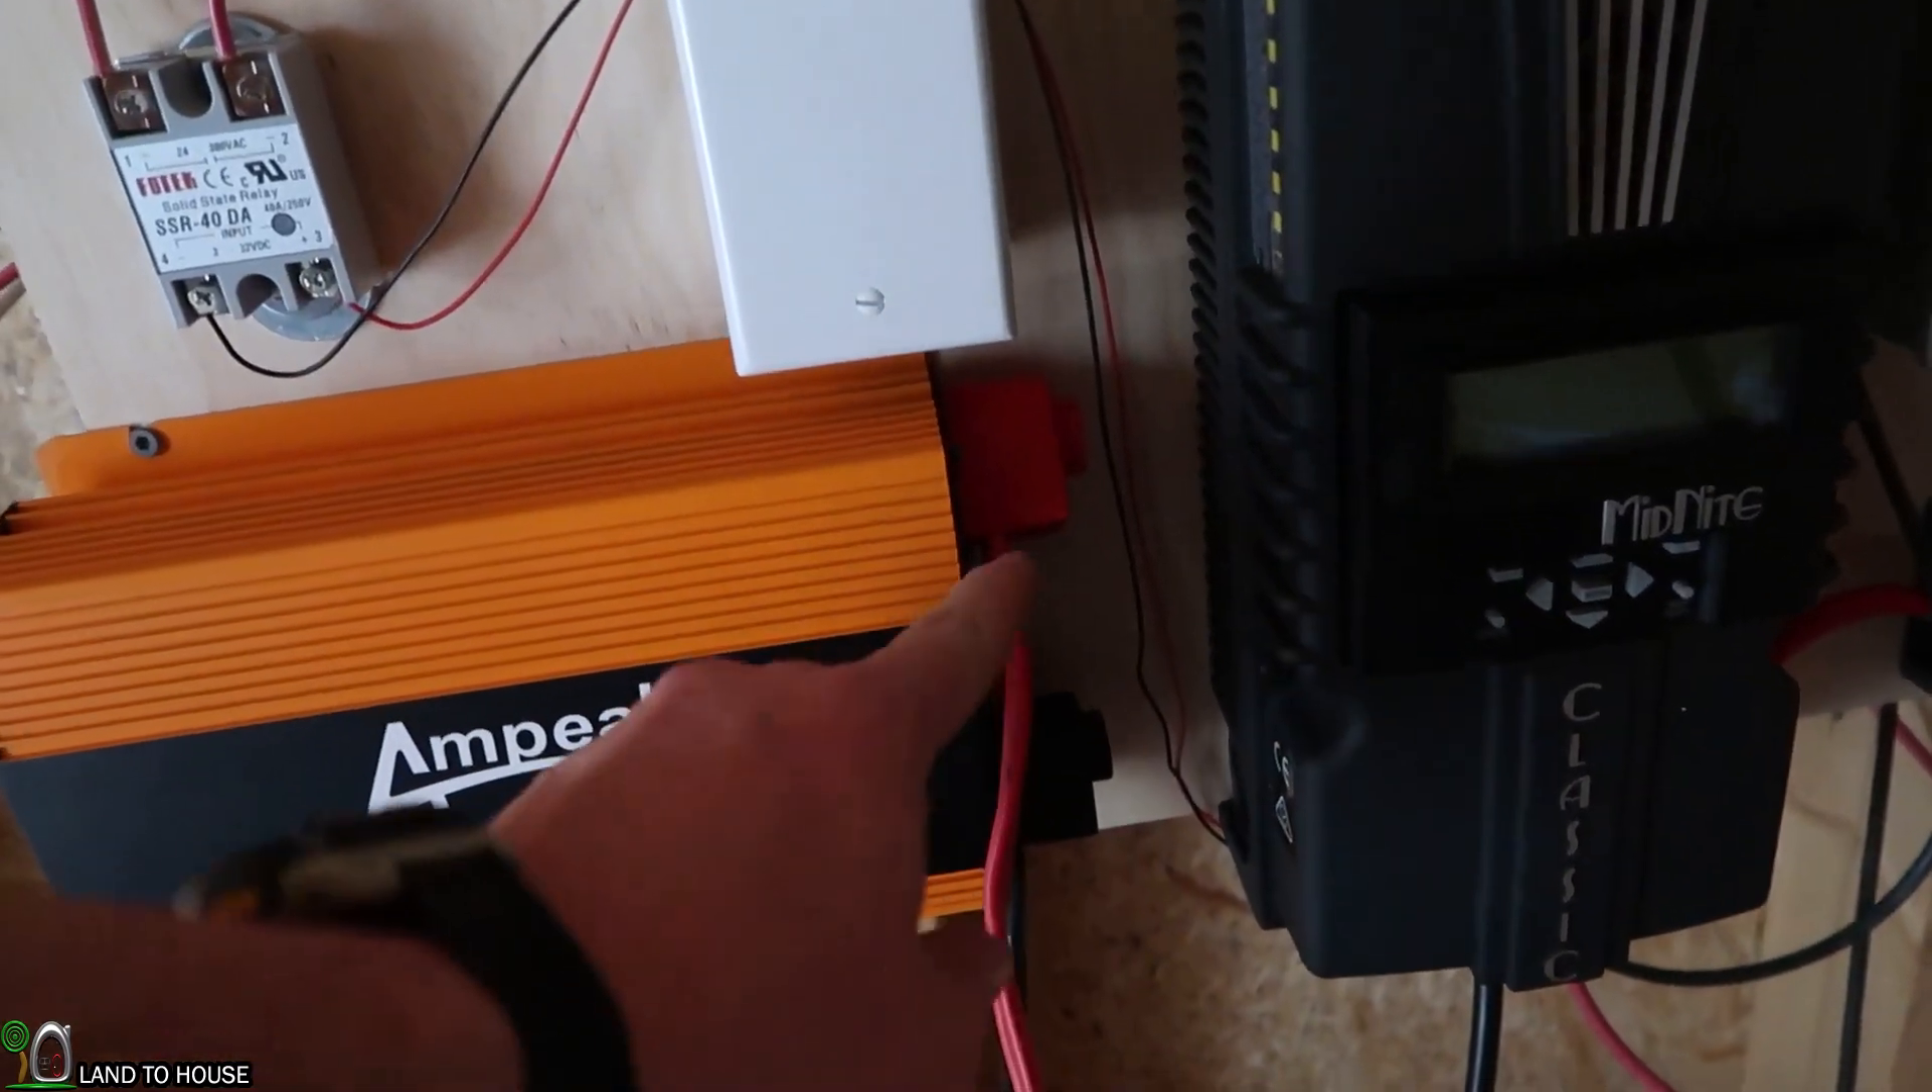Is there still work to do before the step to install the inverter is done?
No.